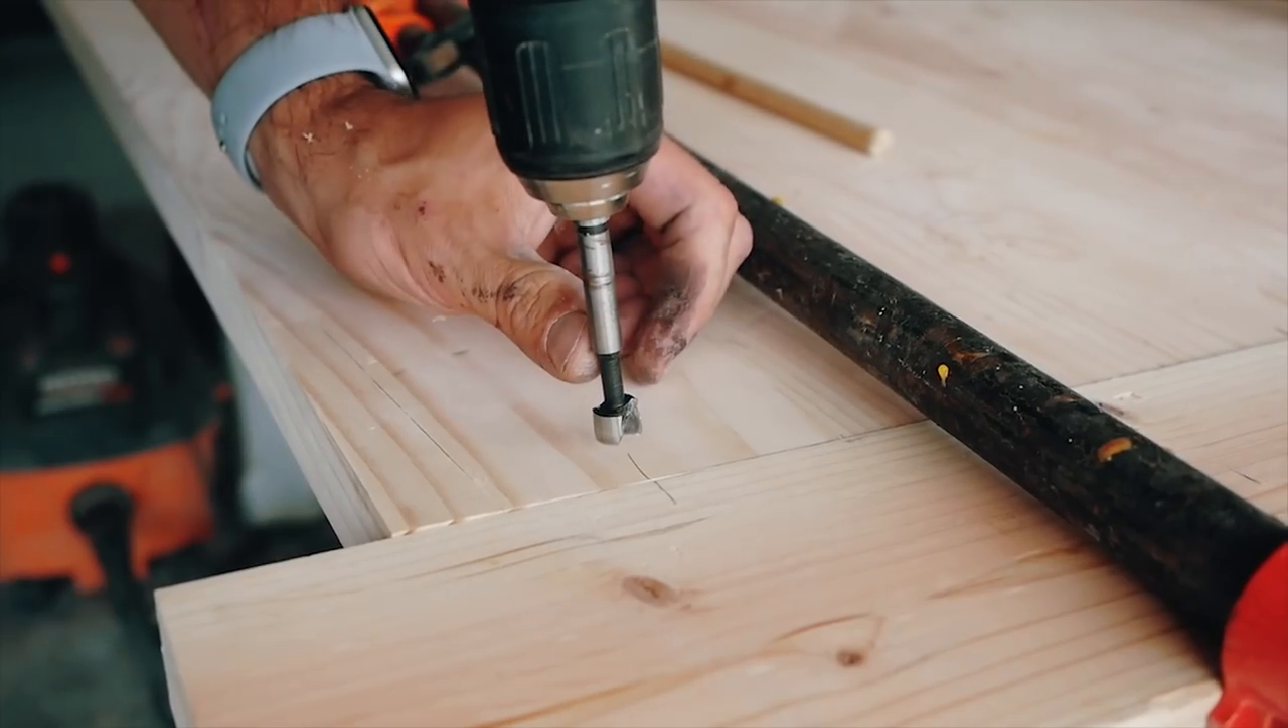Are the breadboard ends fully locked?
No.